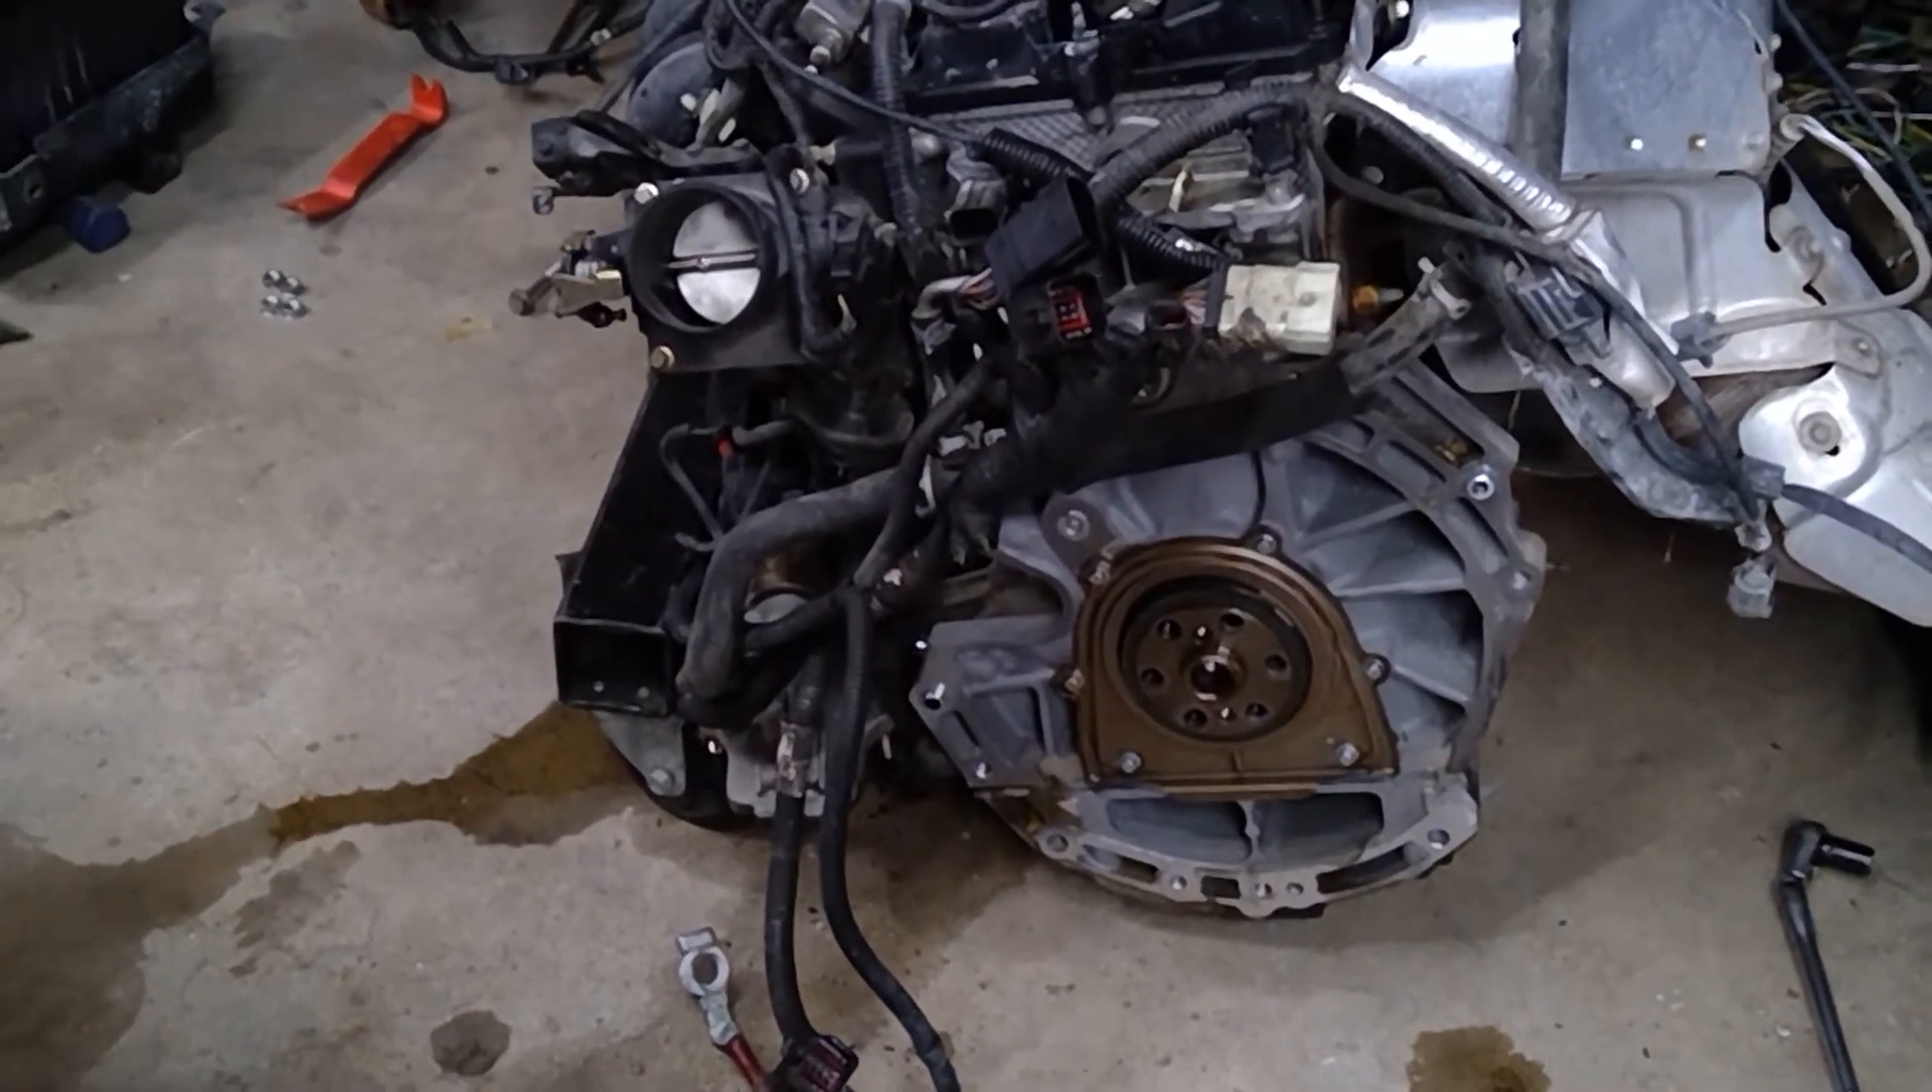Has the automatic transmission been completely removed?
Yes.